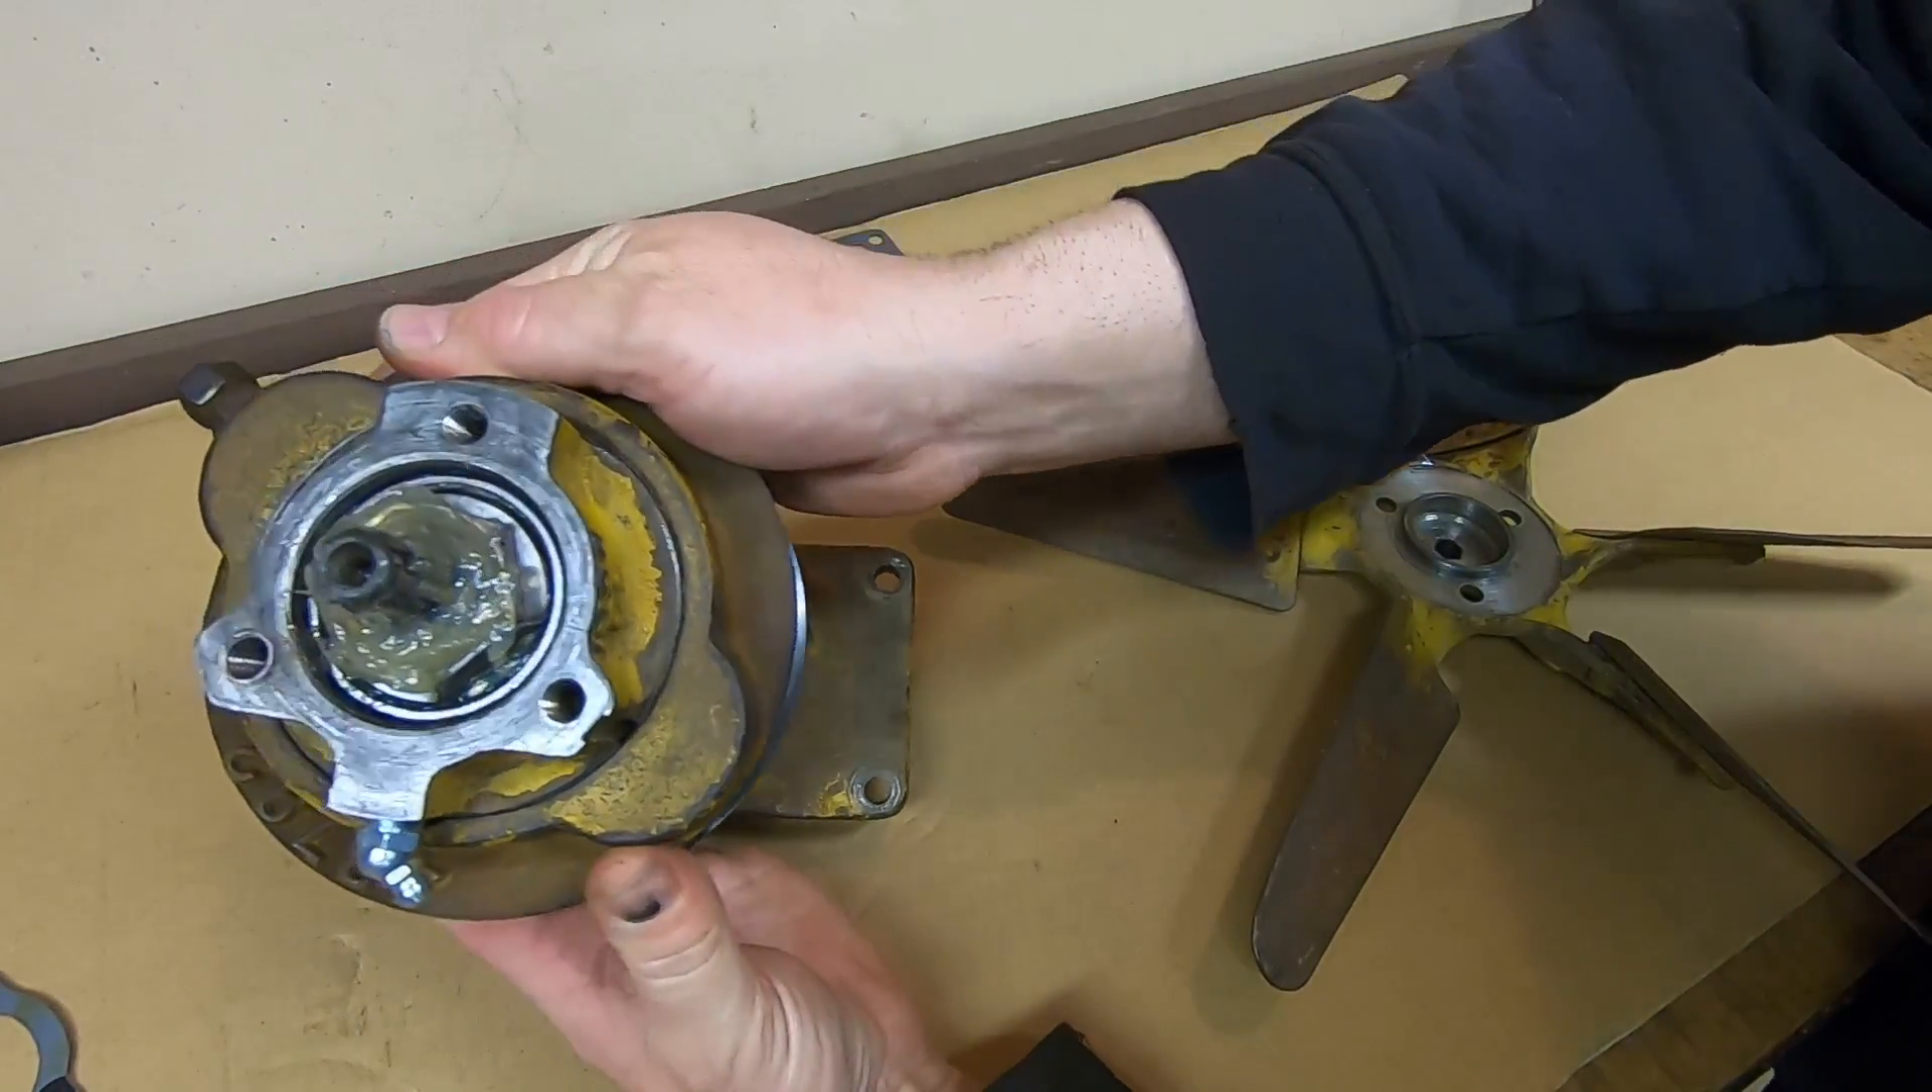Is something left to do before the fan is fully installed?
Yes.